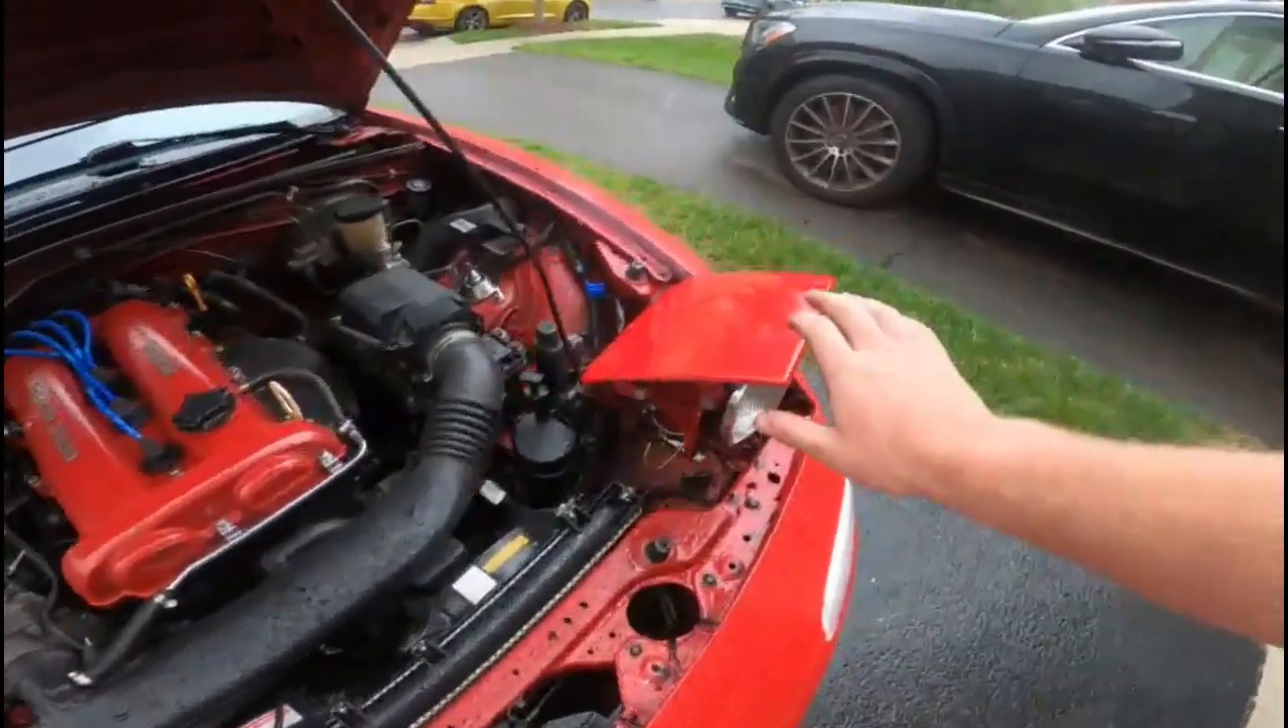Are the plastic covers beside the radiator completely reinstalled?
No.